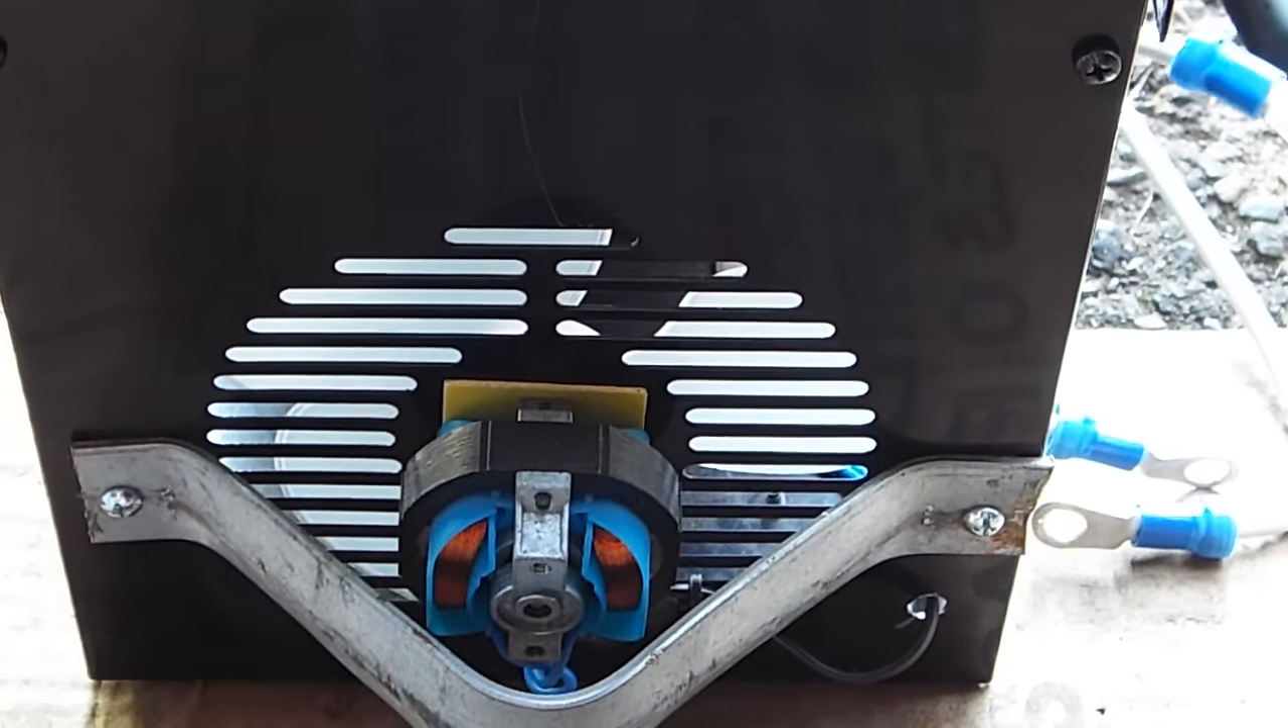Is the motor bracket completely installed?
Yes.